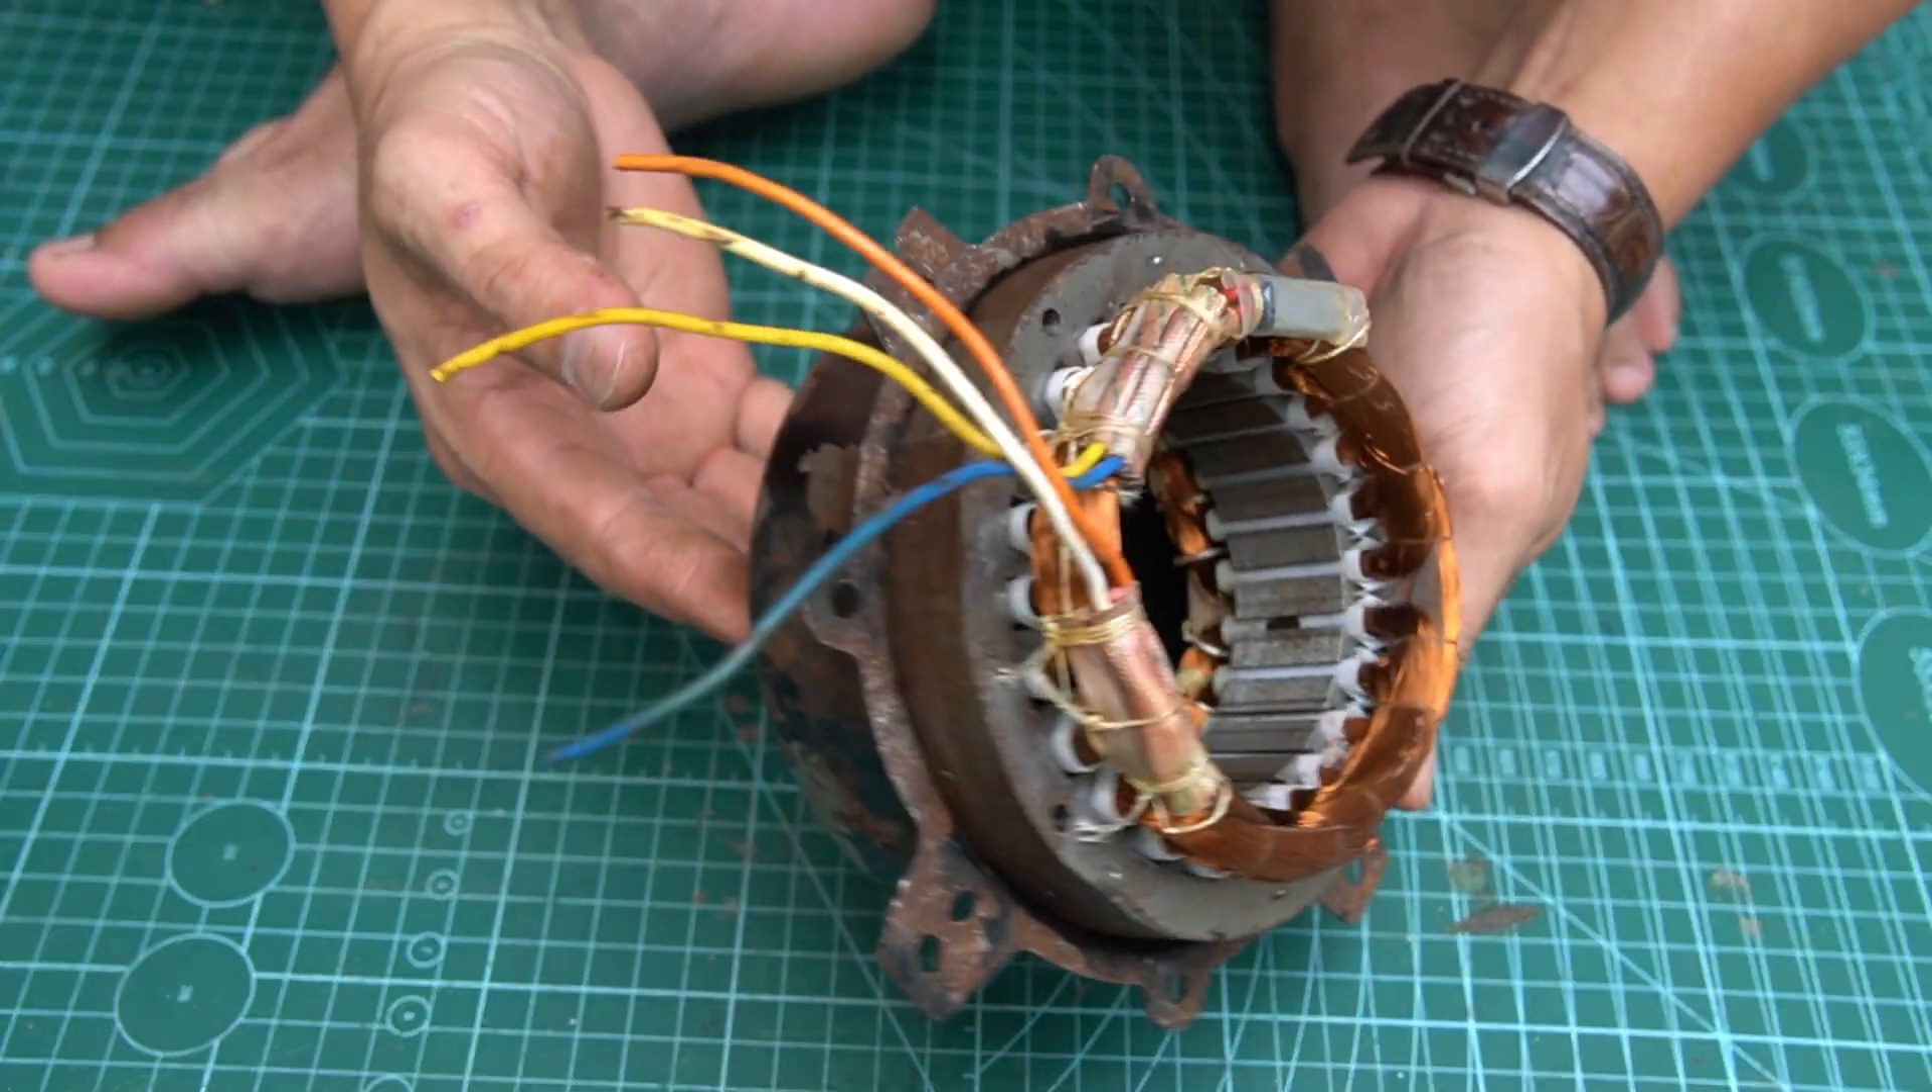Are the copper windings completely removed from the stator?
No.